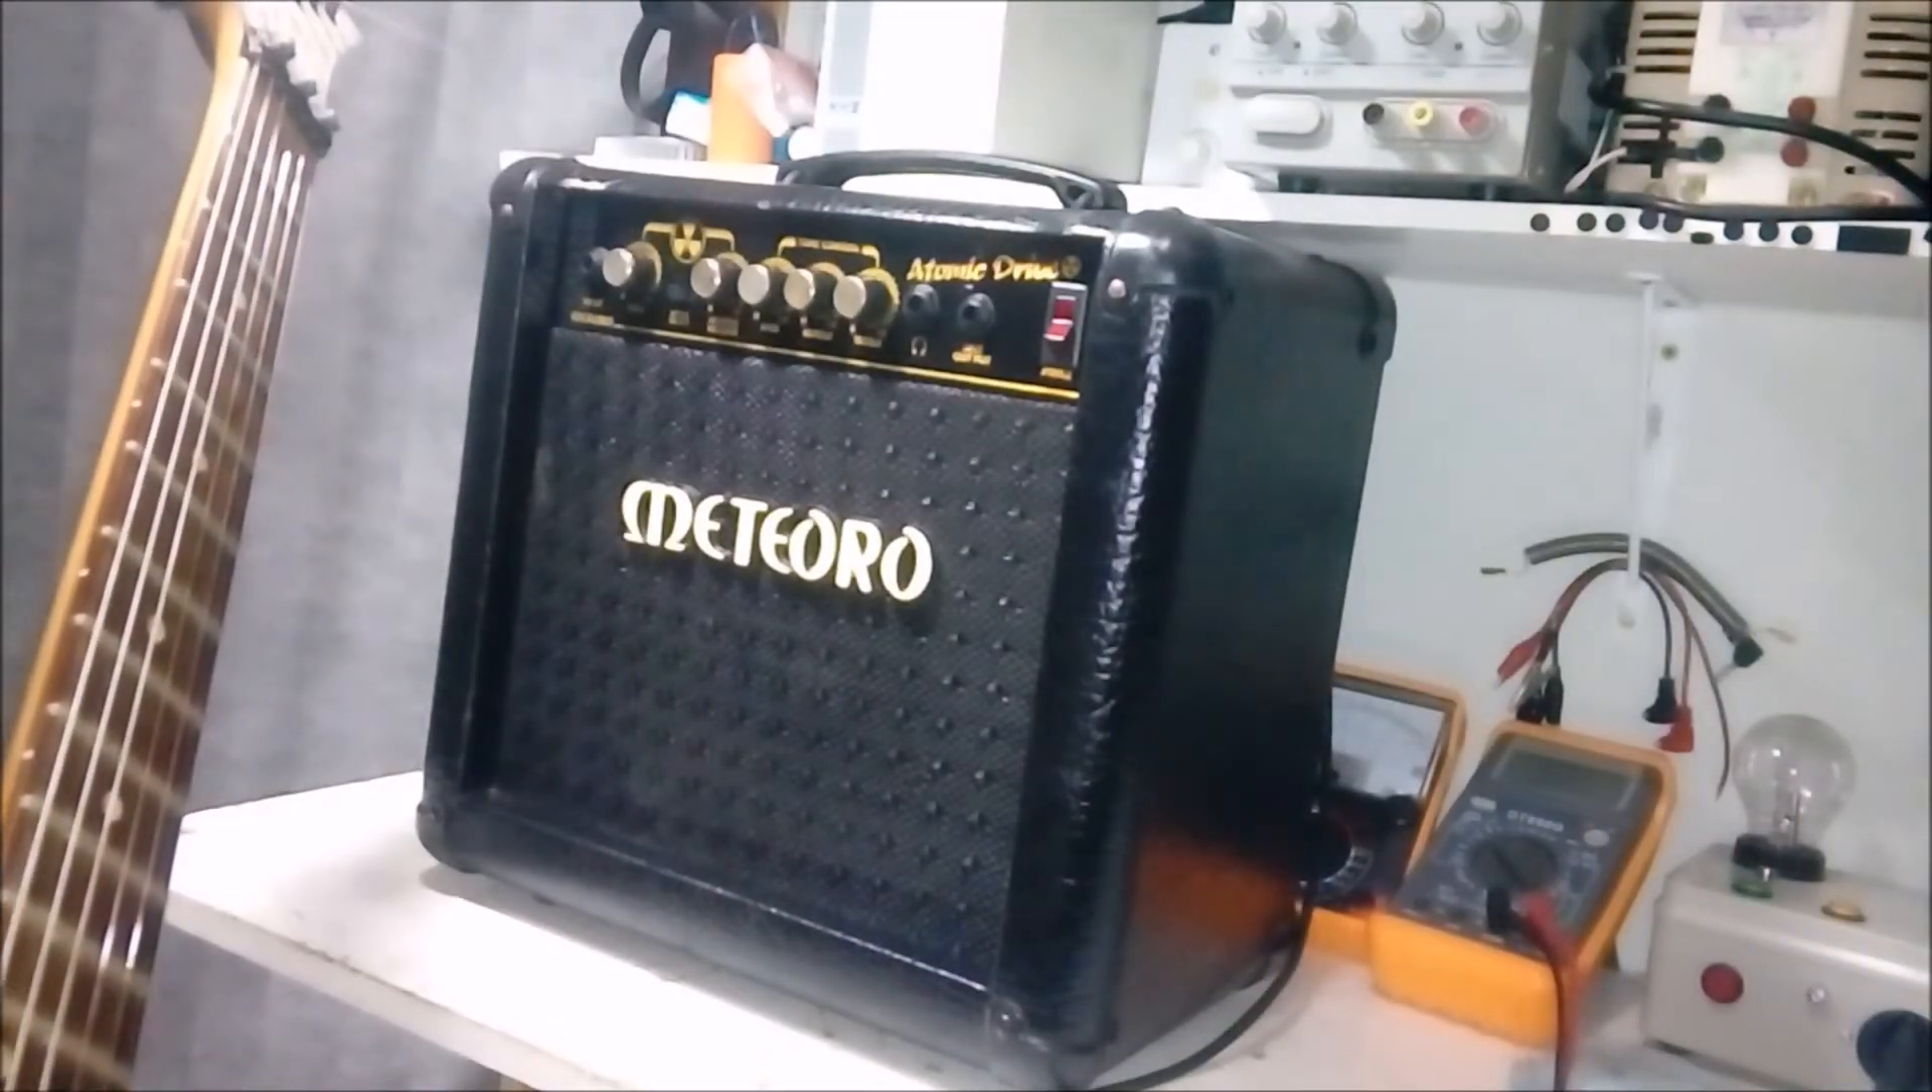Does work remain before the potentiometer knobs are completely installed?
No.